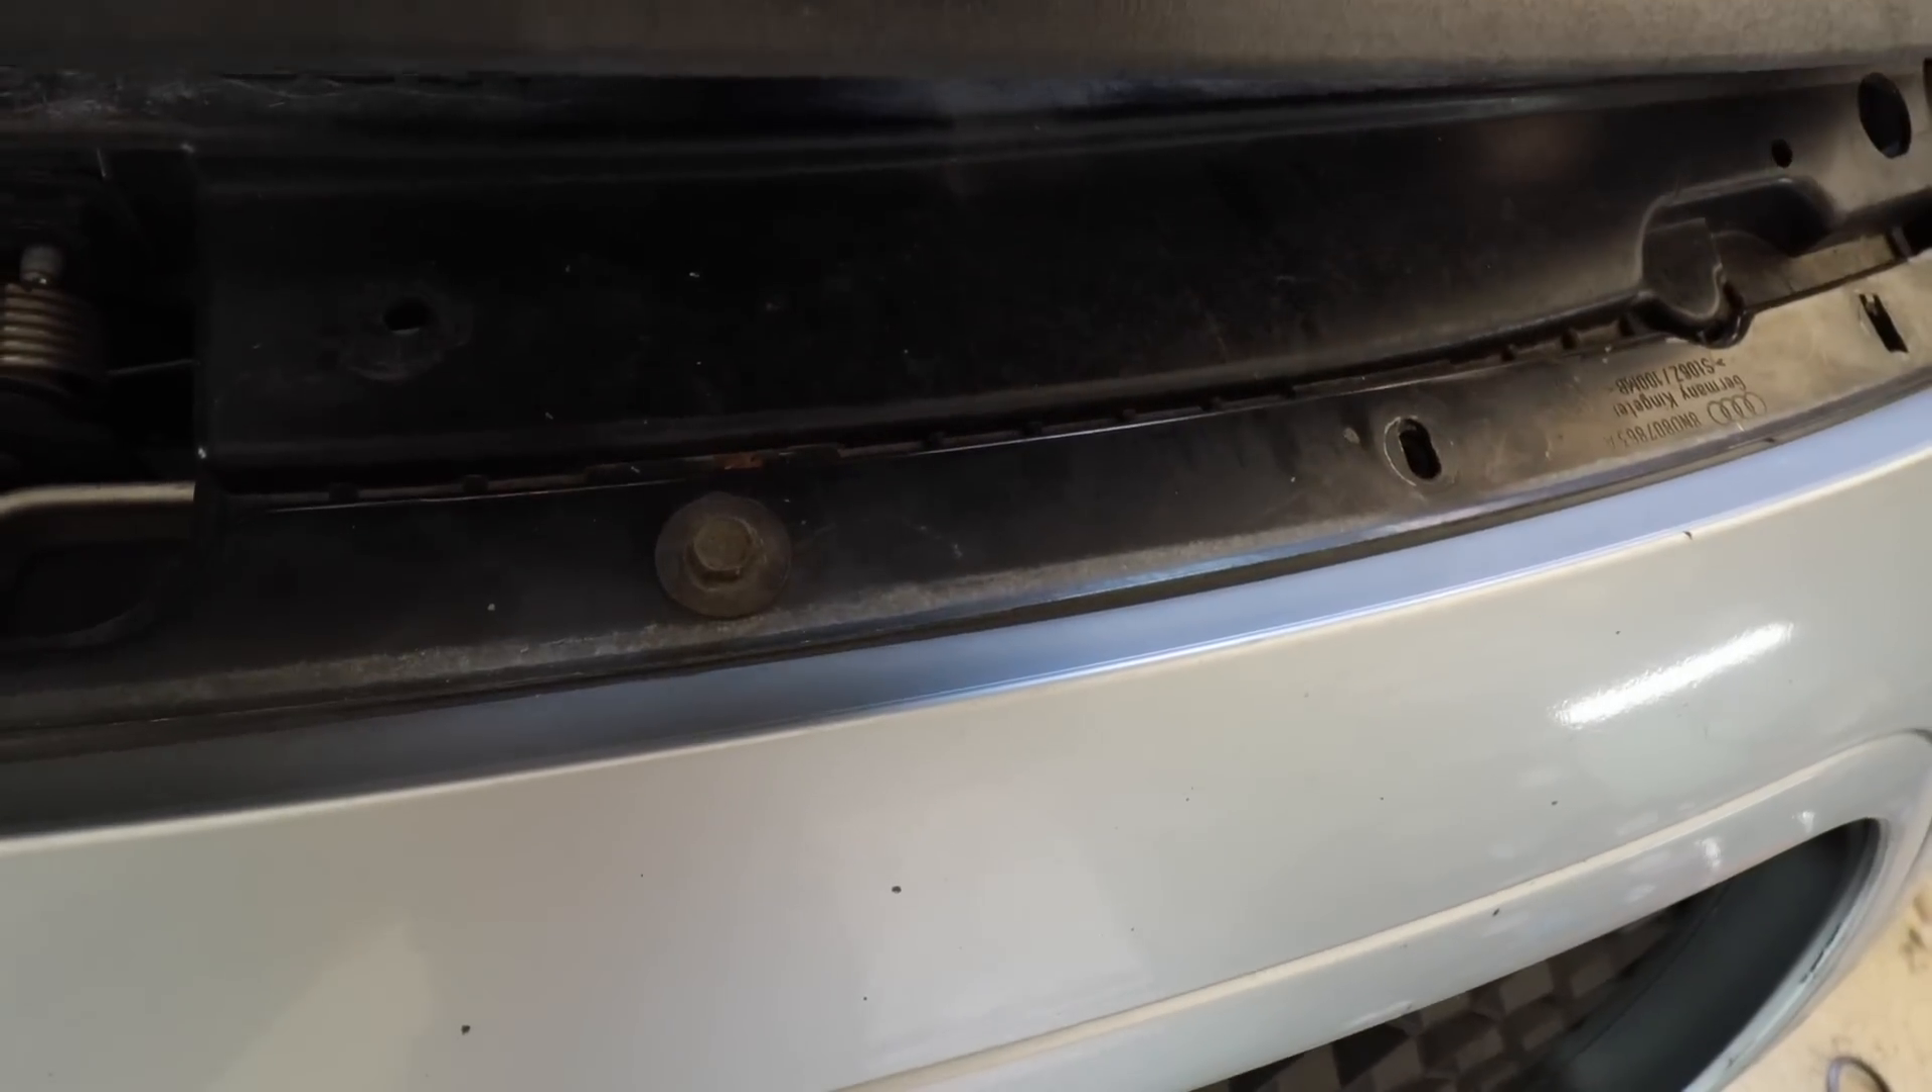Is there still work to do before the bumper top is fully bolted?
Yes.